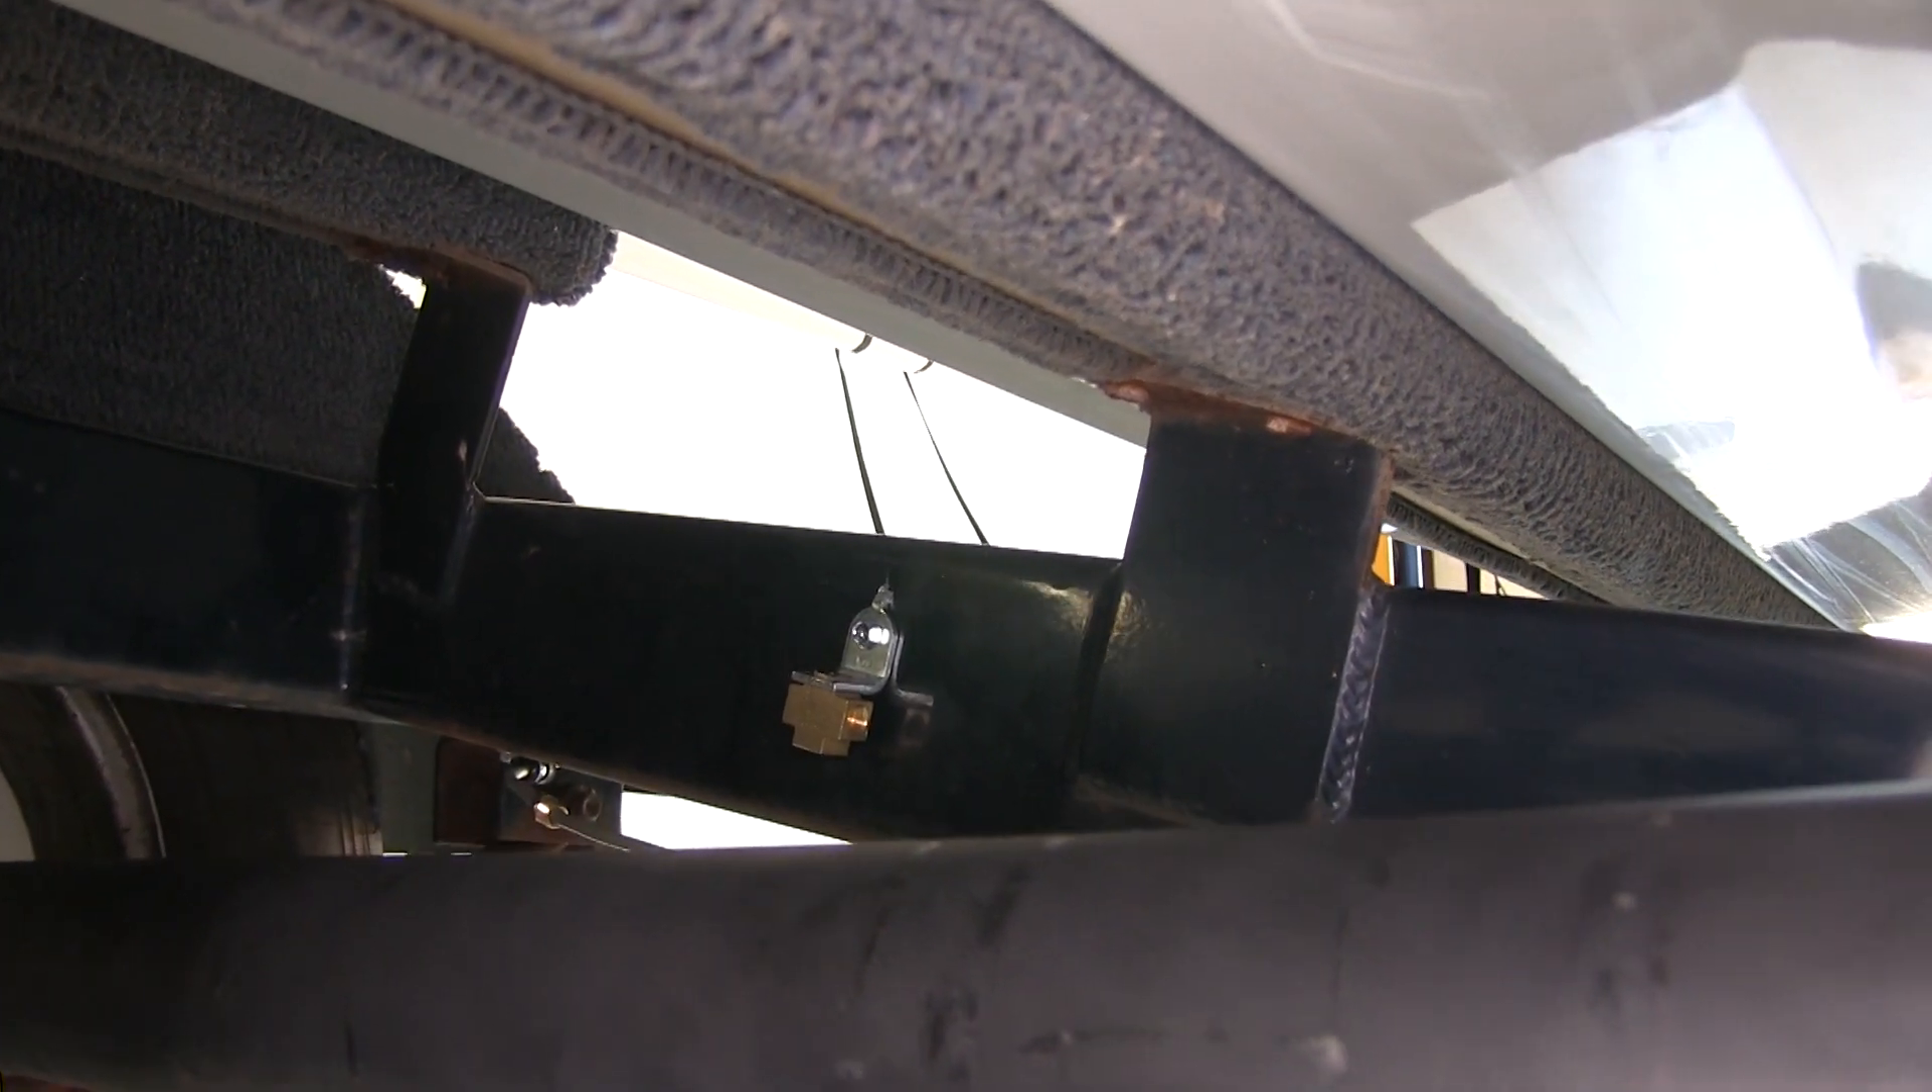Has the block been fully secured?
Yes.